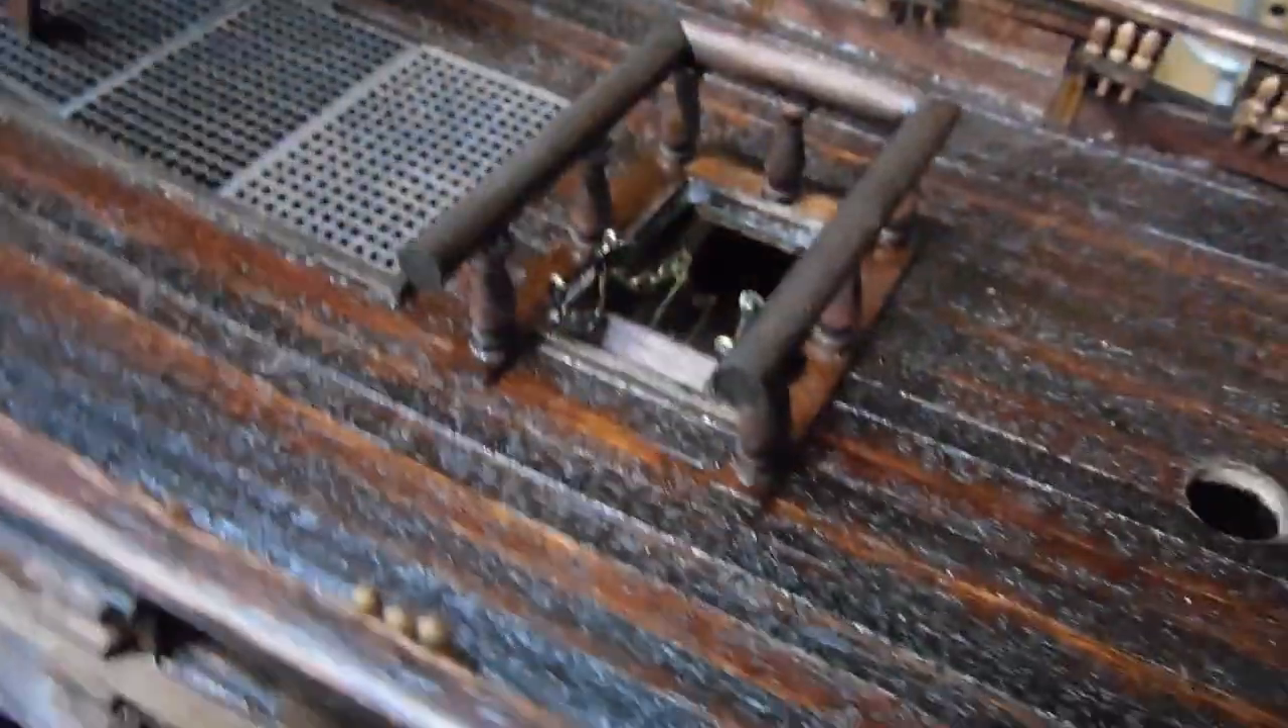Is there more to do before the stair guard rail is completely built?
No.